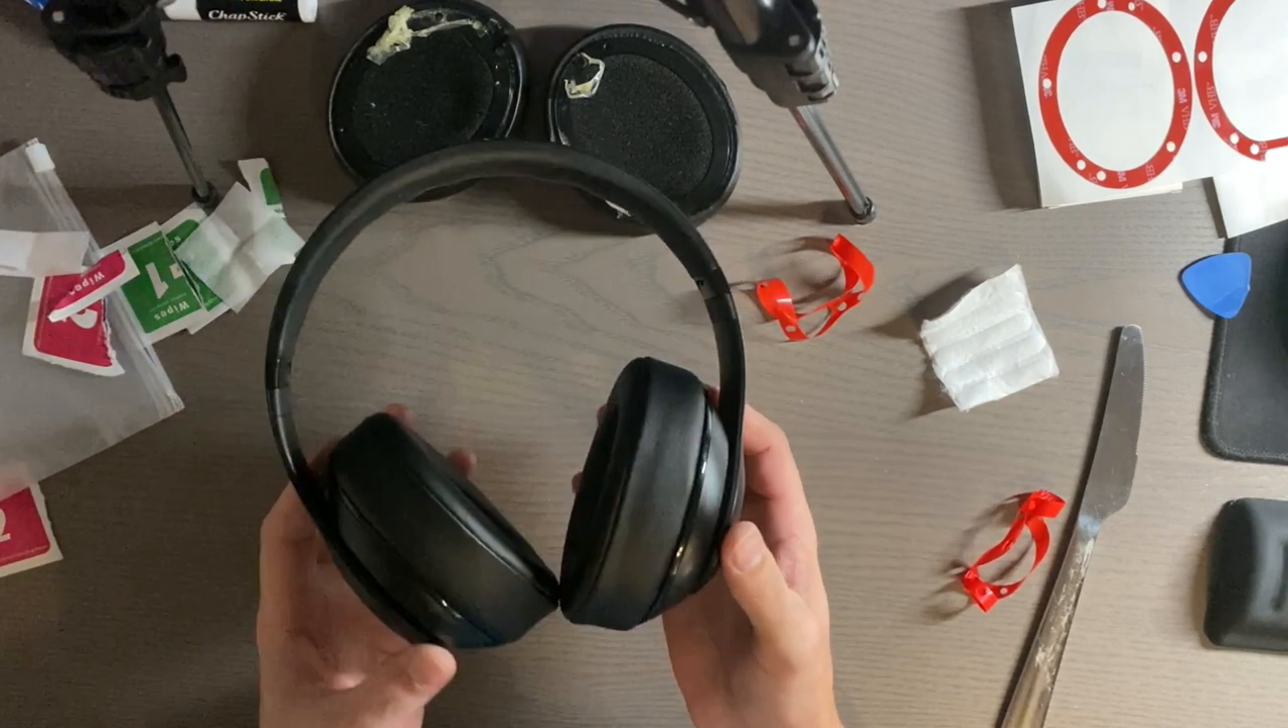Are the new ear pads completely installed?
Yes.